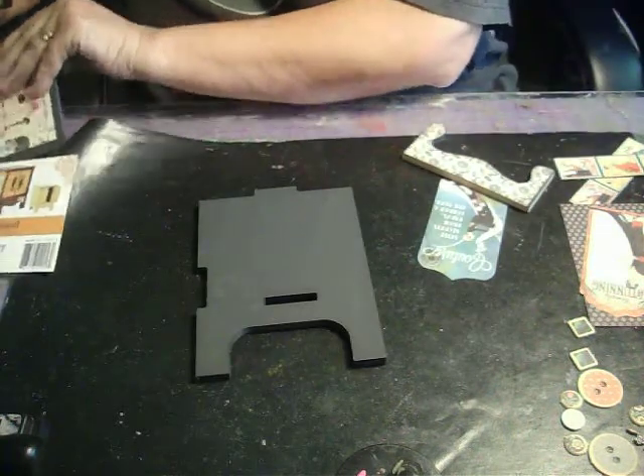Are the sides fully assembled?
No.